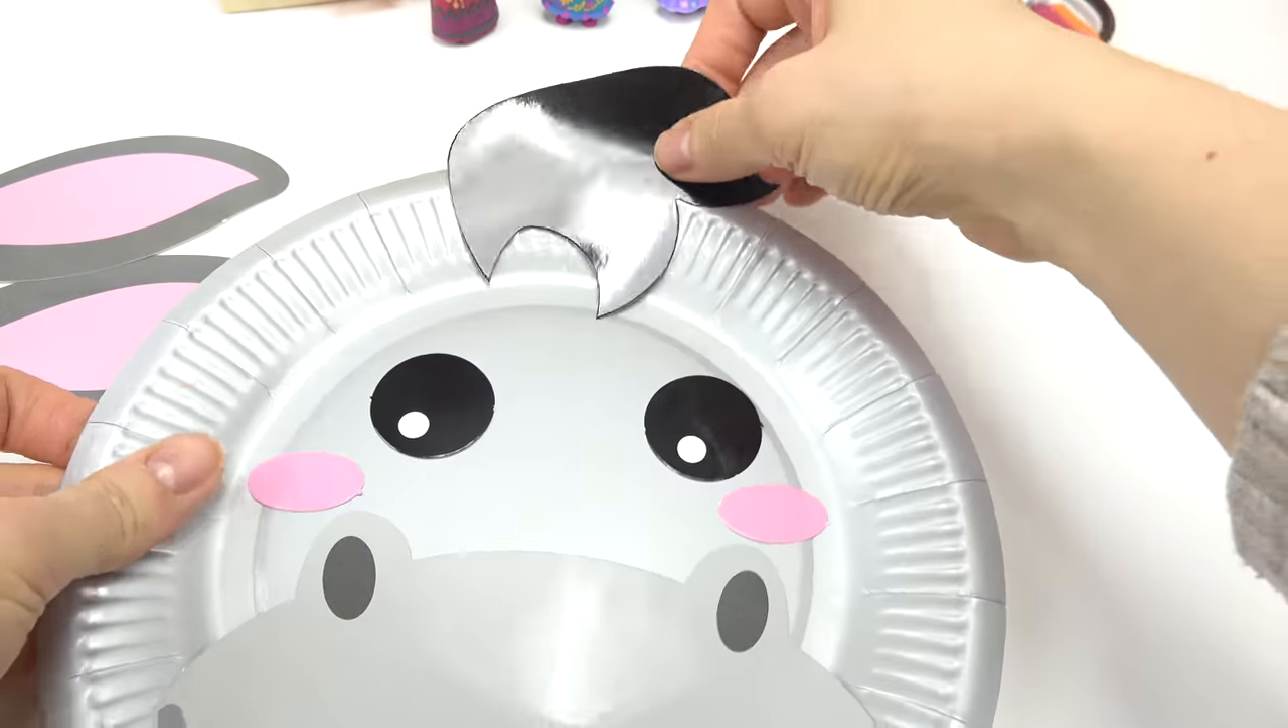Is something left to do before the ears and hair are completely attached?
Yes.